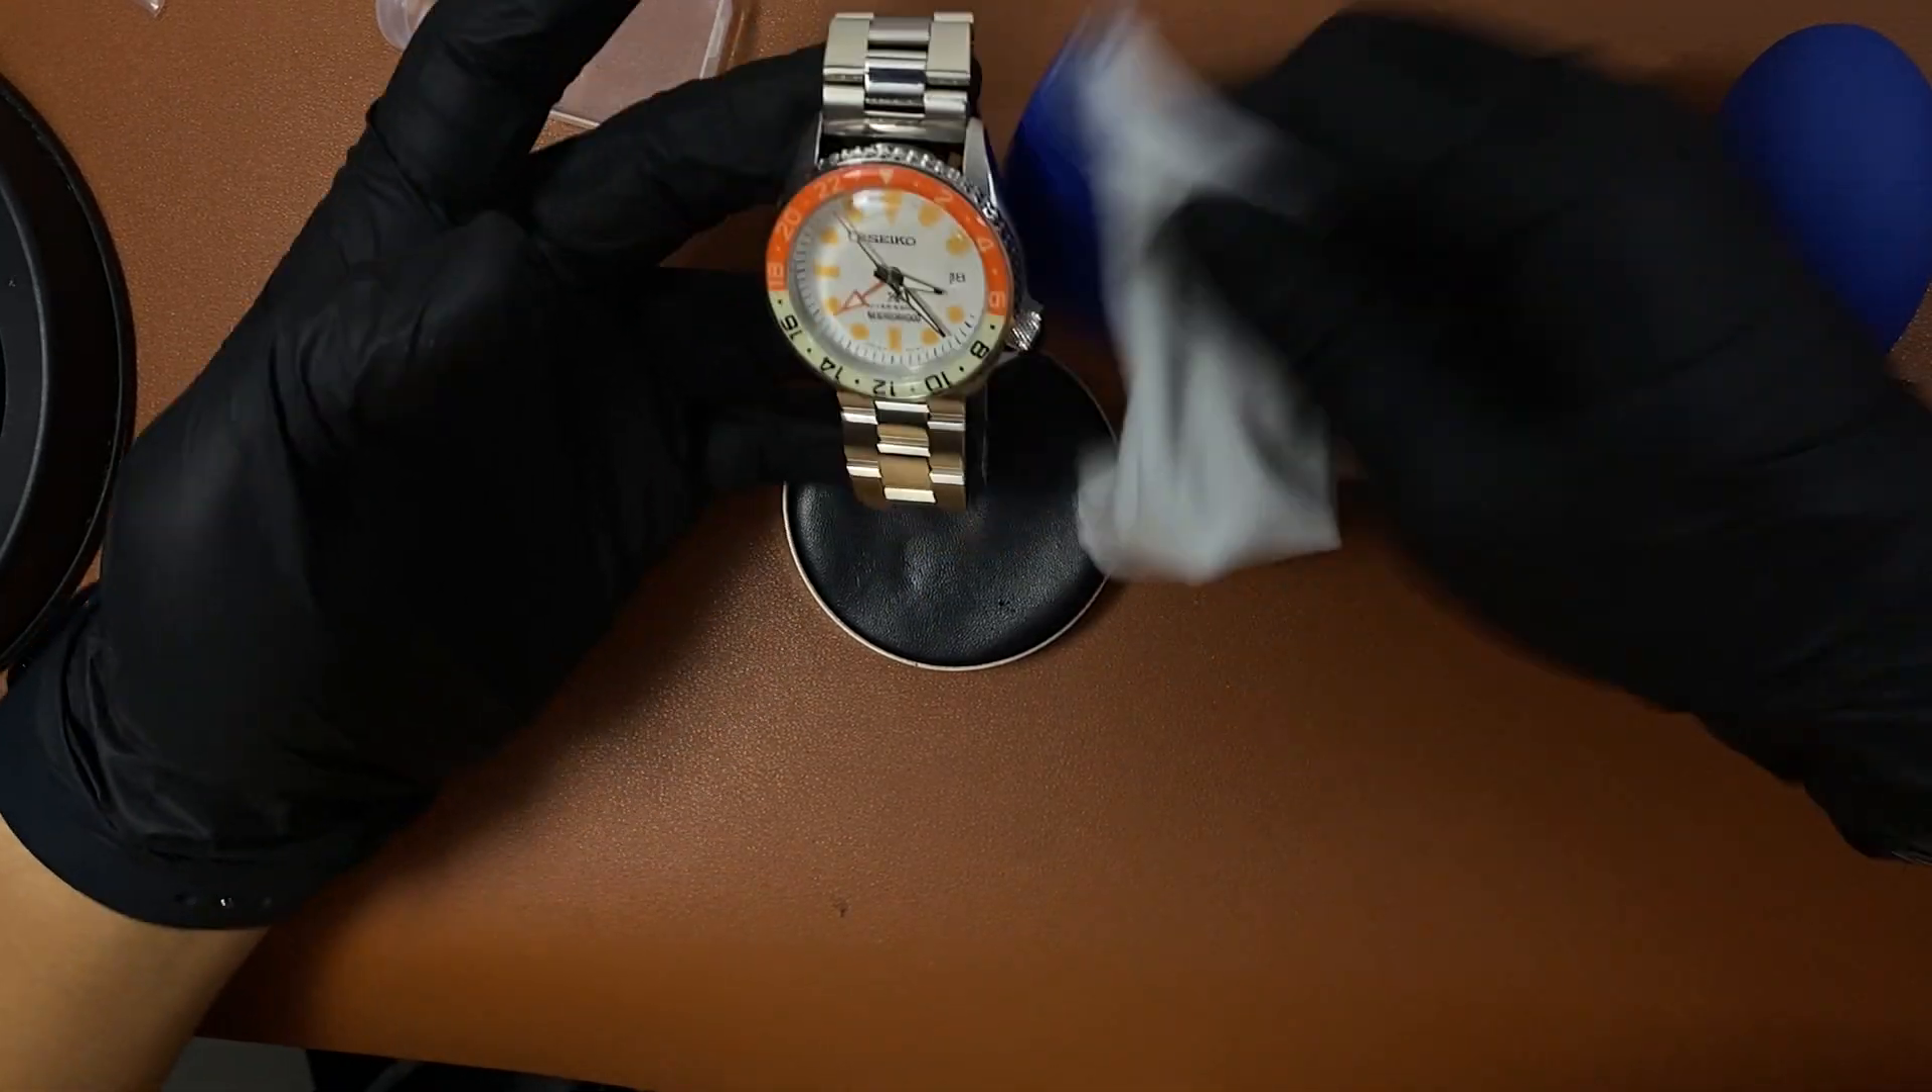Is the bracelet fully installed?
Yes.